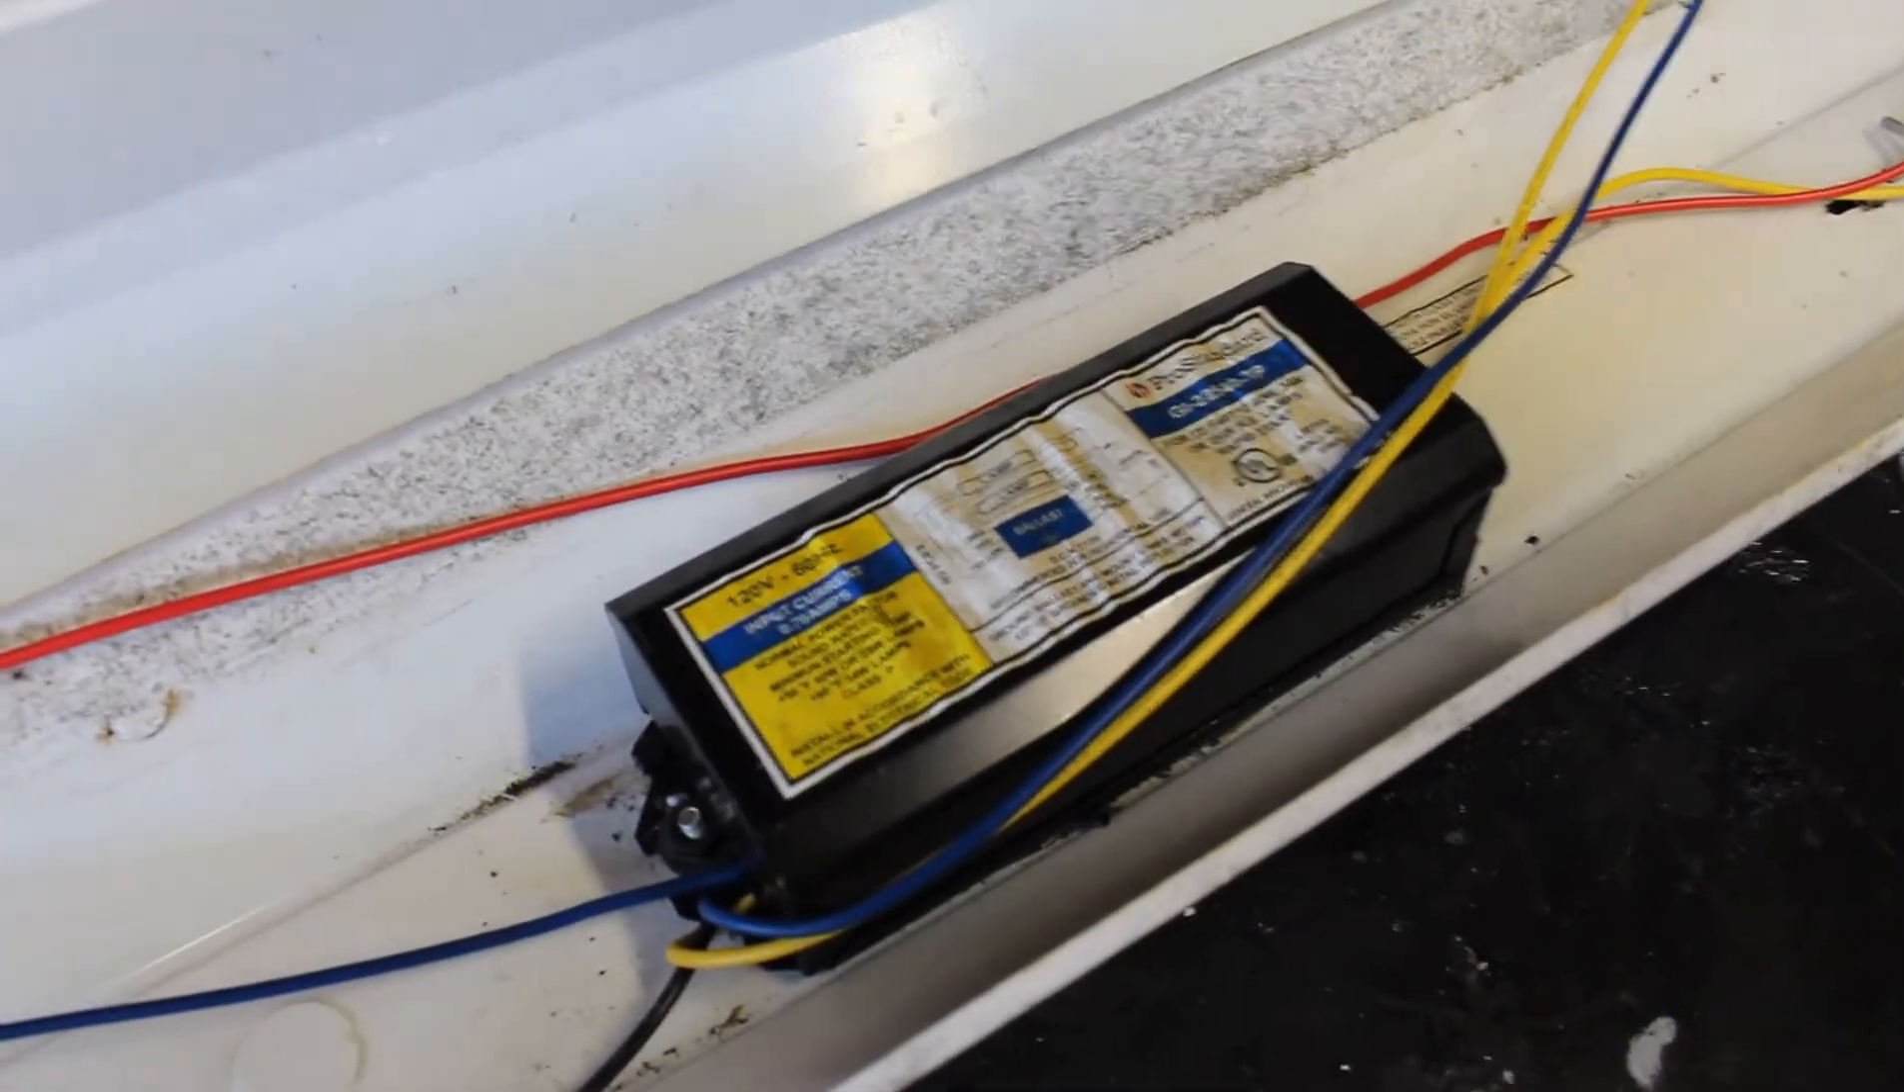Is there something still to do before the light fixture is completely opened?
No.